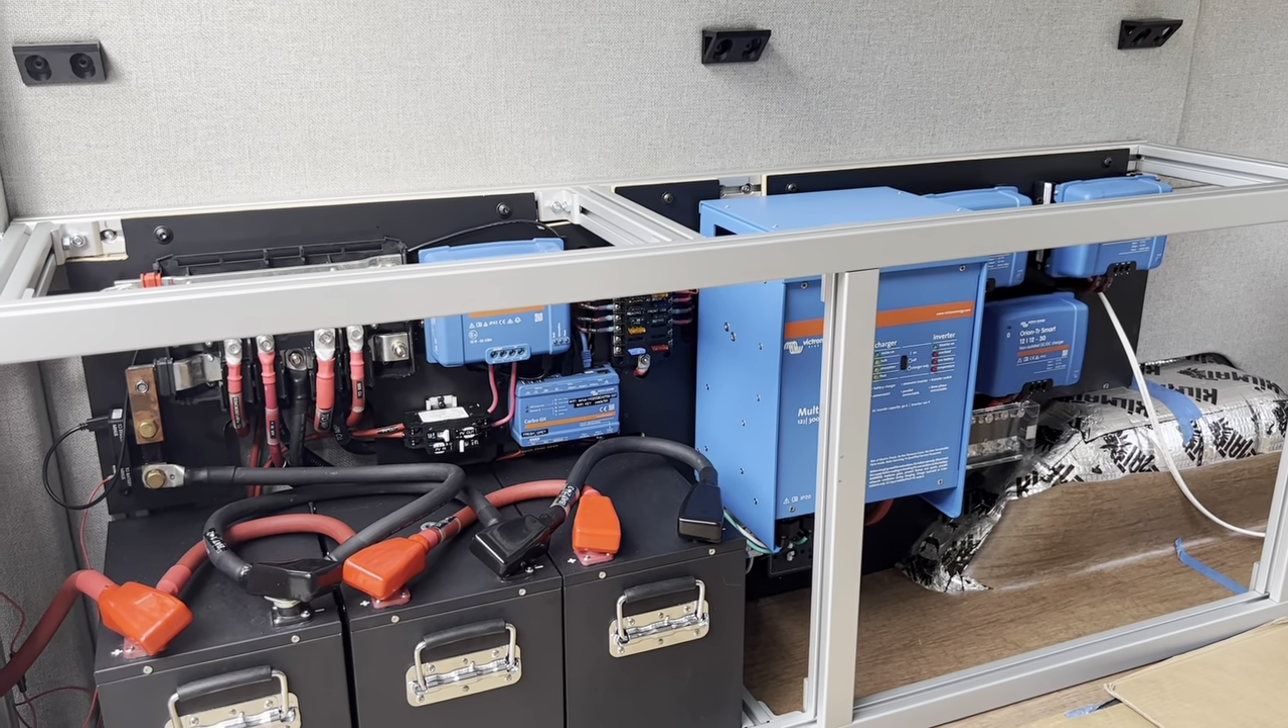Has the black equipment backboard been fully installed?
Yes.